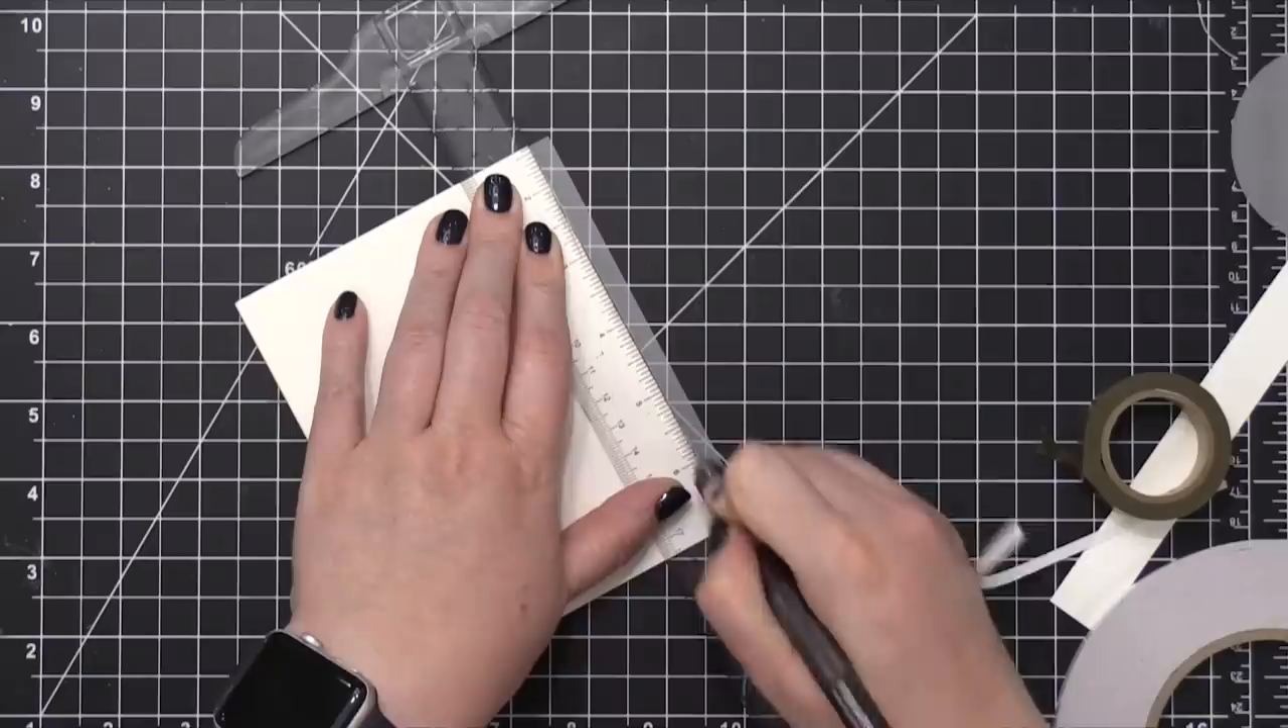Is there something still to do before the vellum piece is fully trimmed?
Yes.